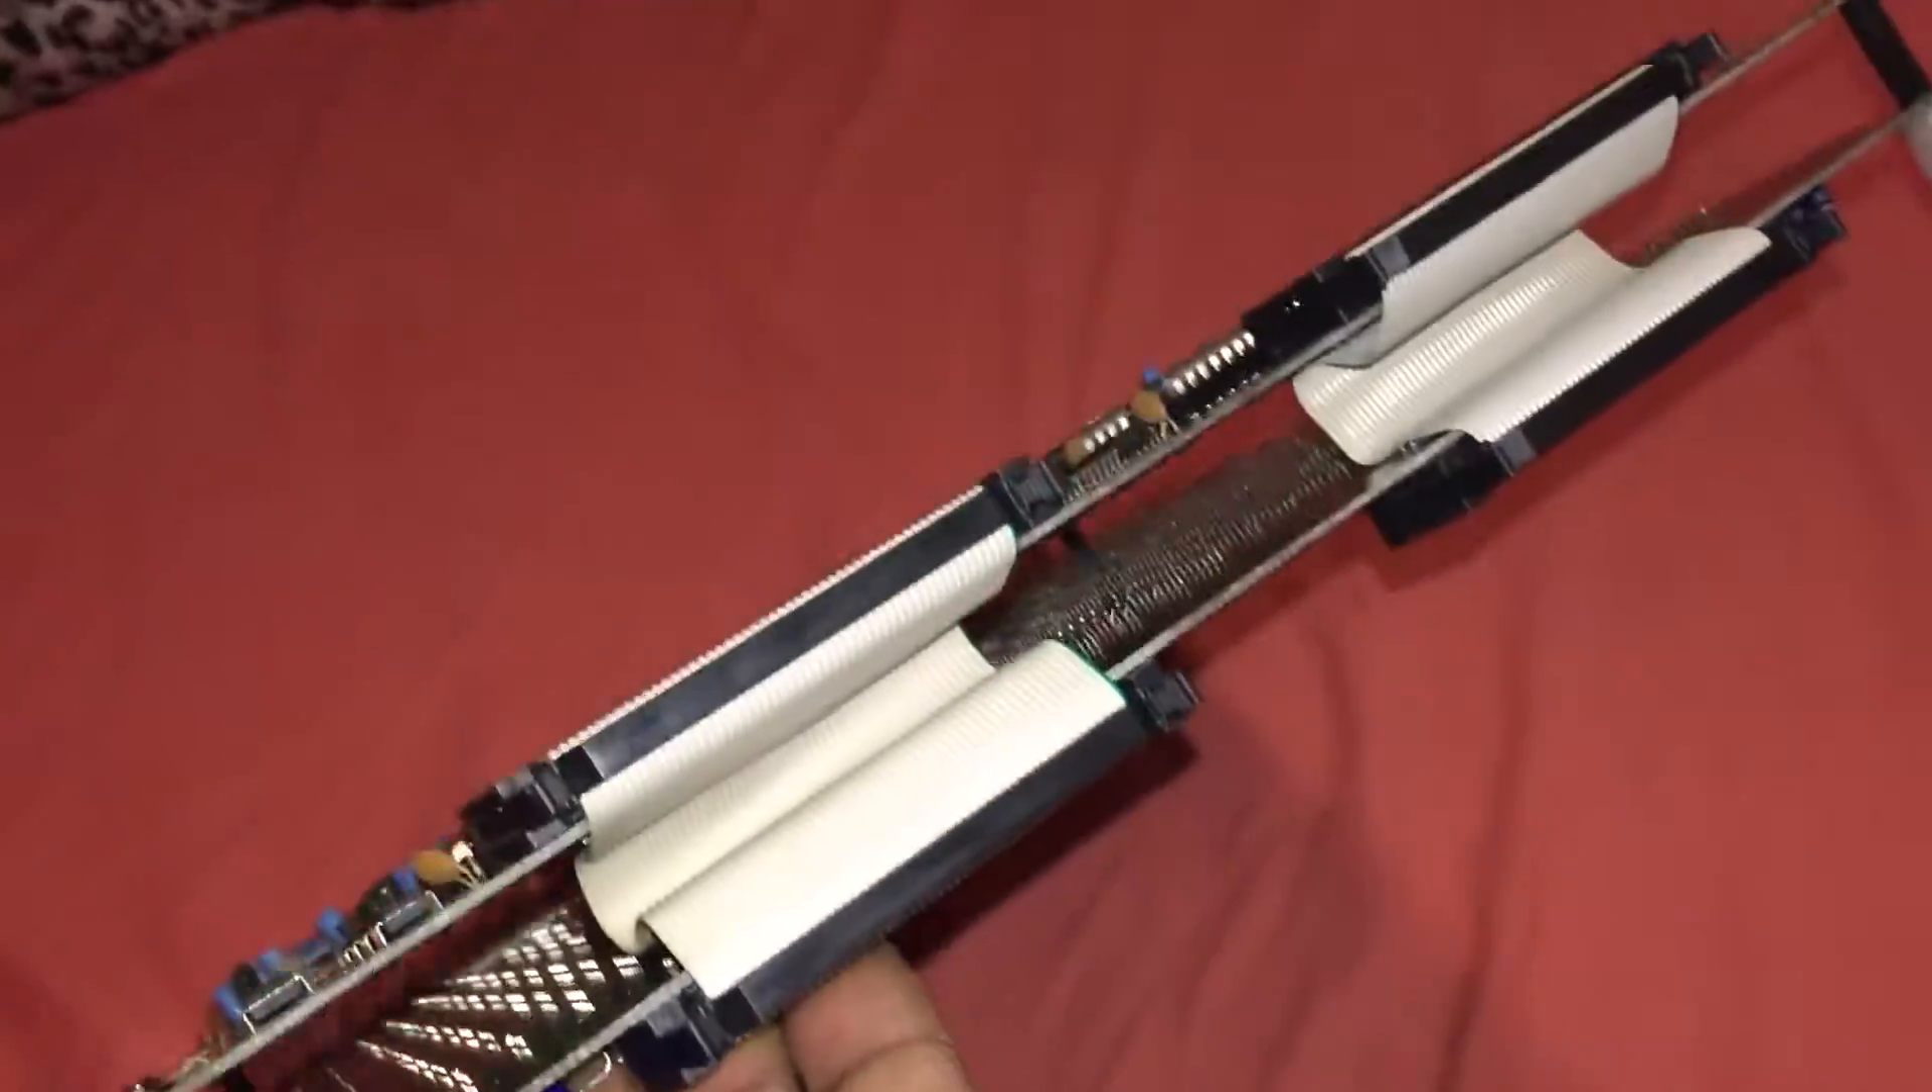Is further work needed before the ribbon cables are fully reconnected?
No.